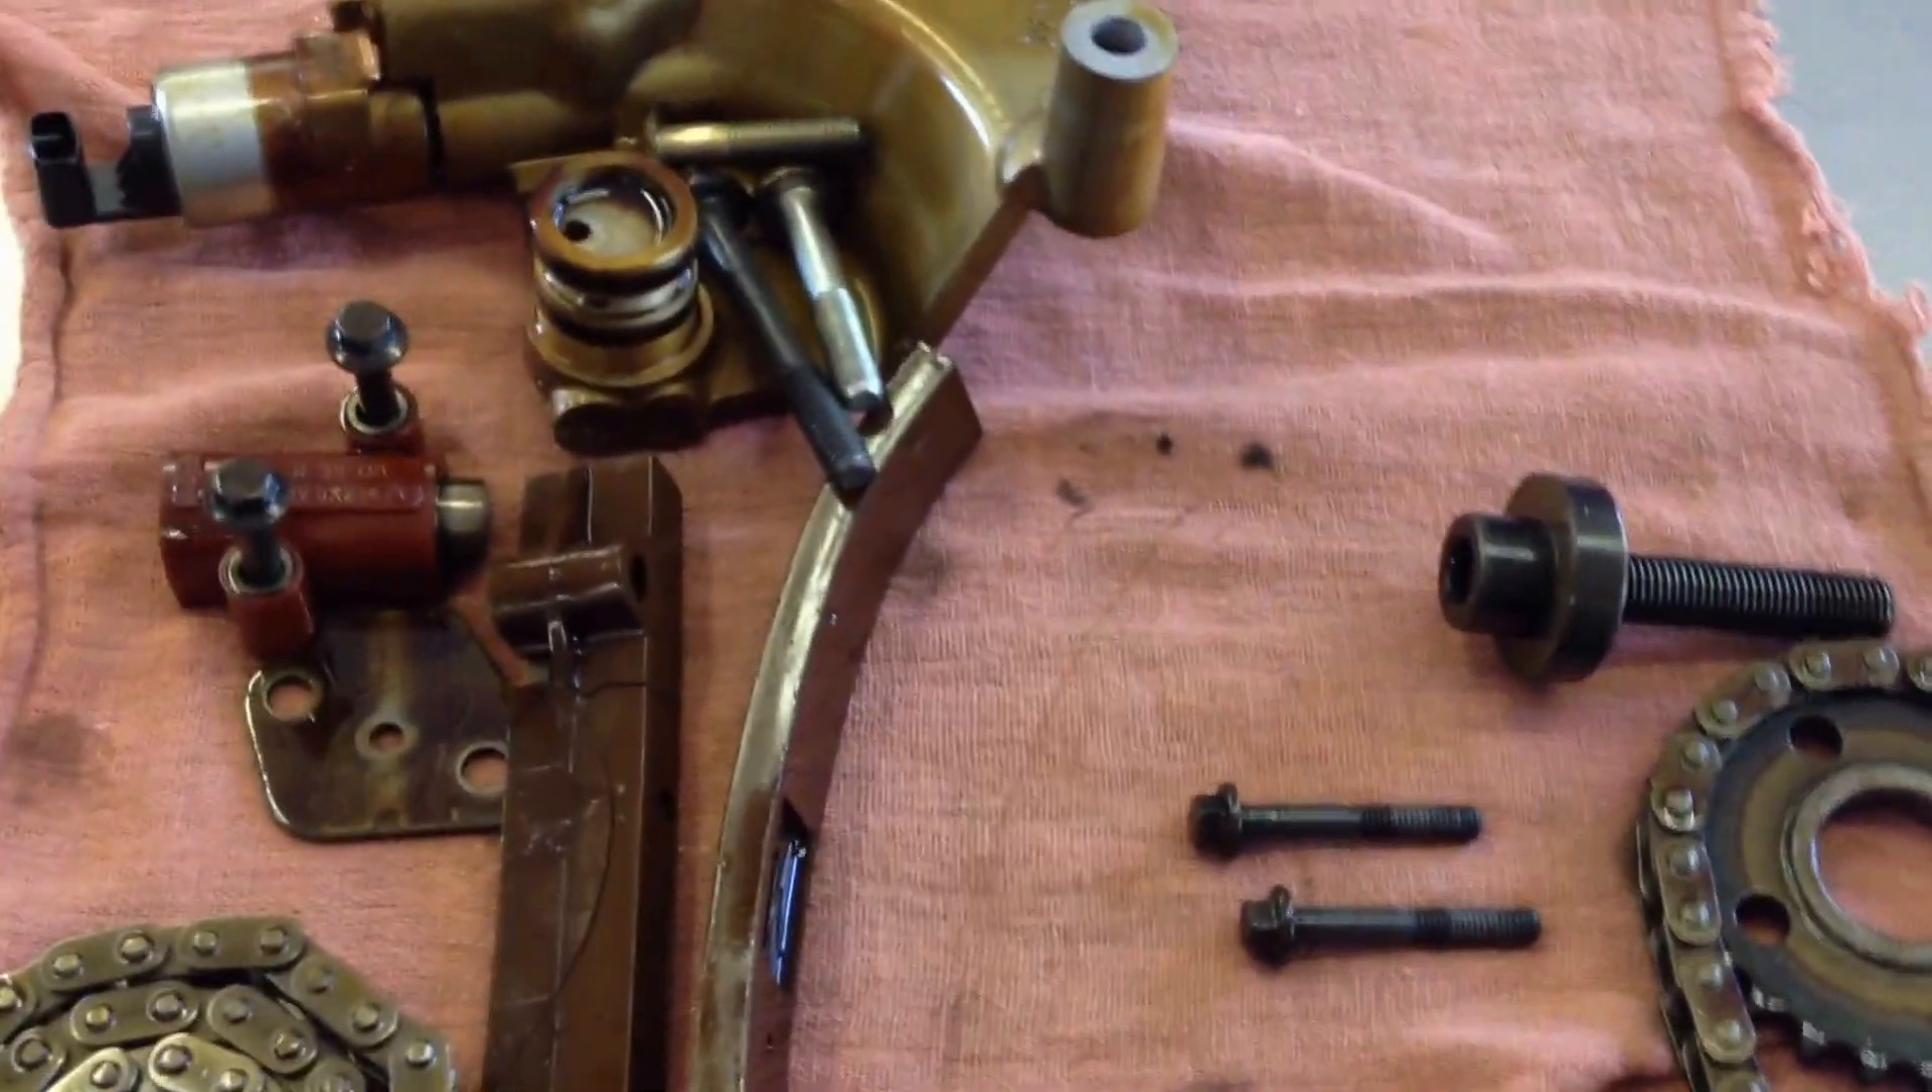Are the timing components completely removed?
Yes.